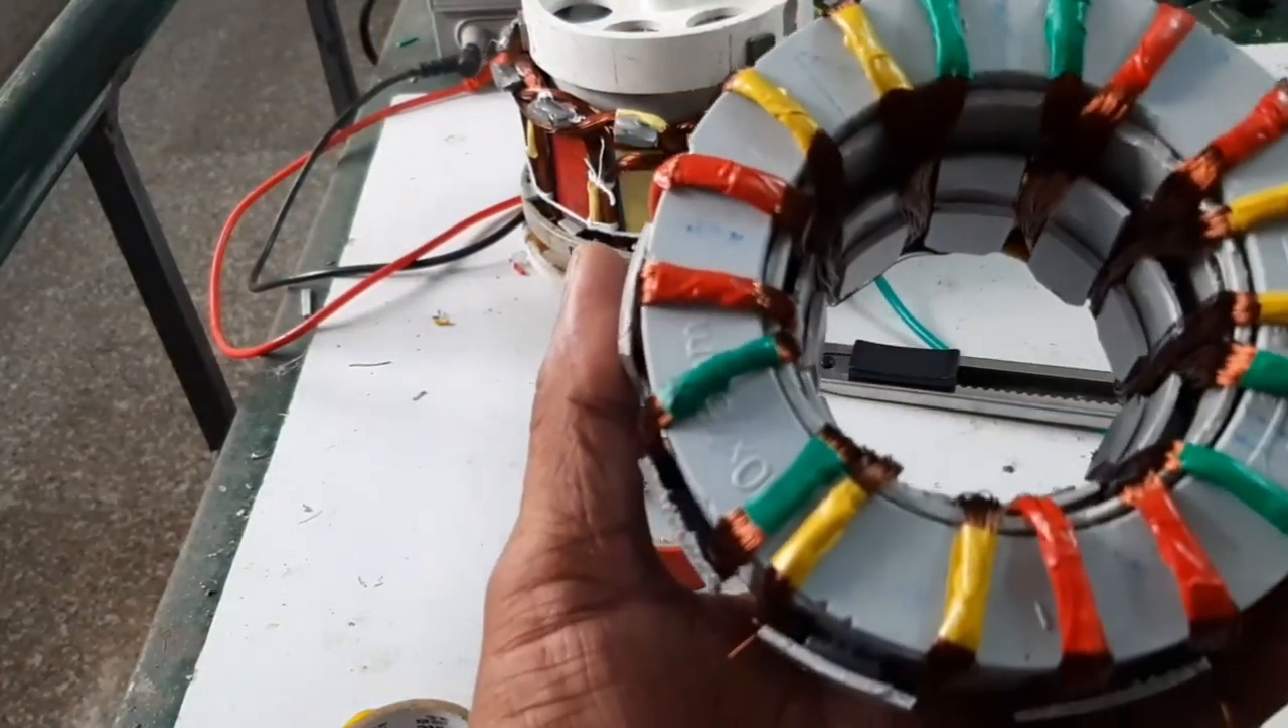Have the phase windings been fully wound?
Yes.